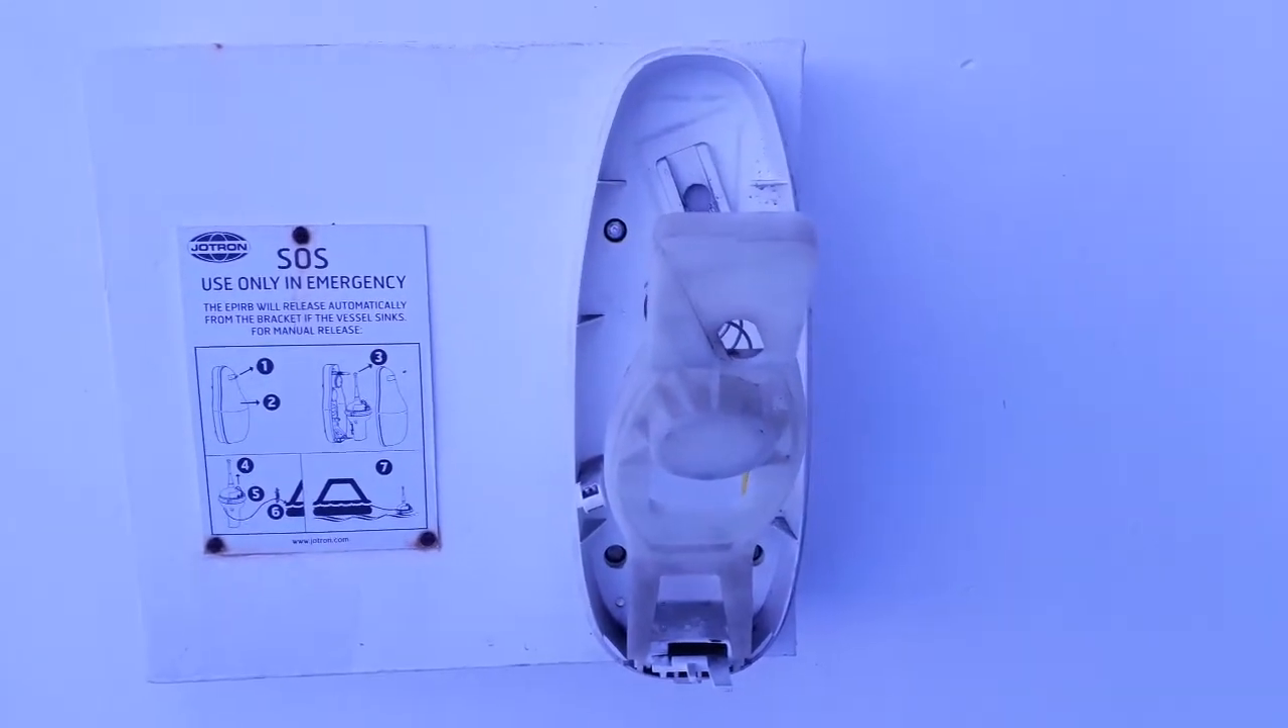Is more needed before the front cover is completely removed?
No.